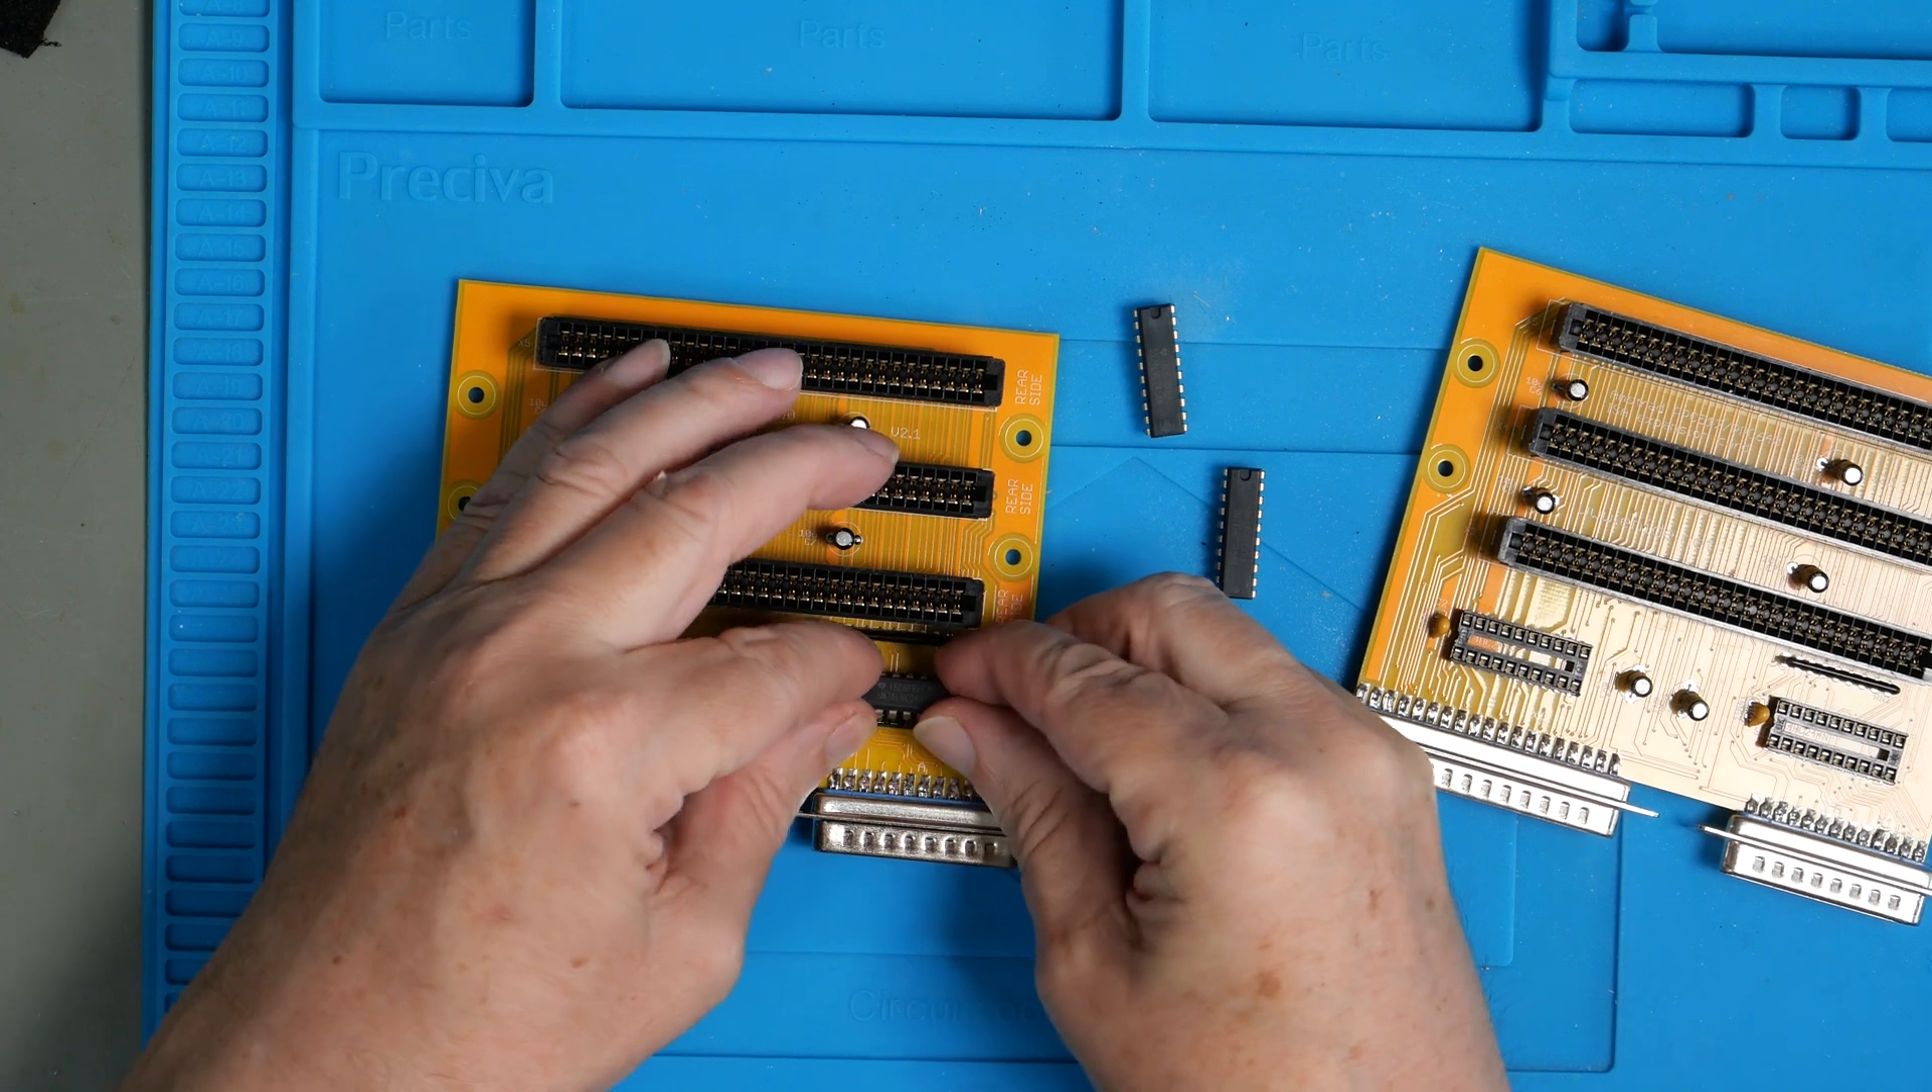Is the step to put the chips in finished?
No.